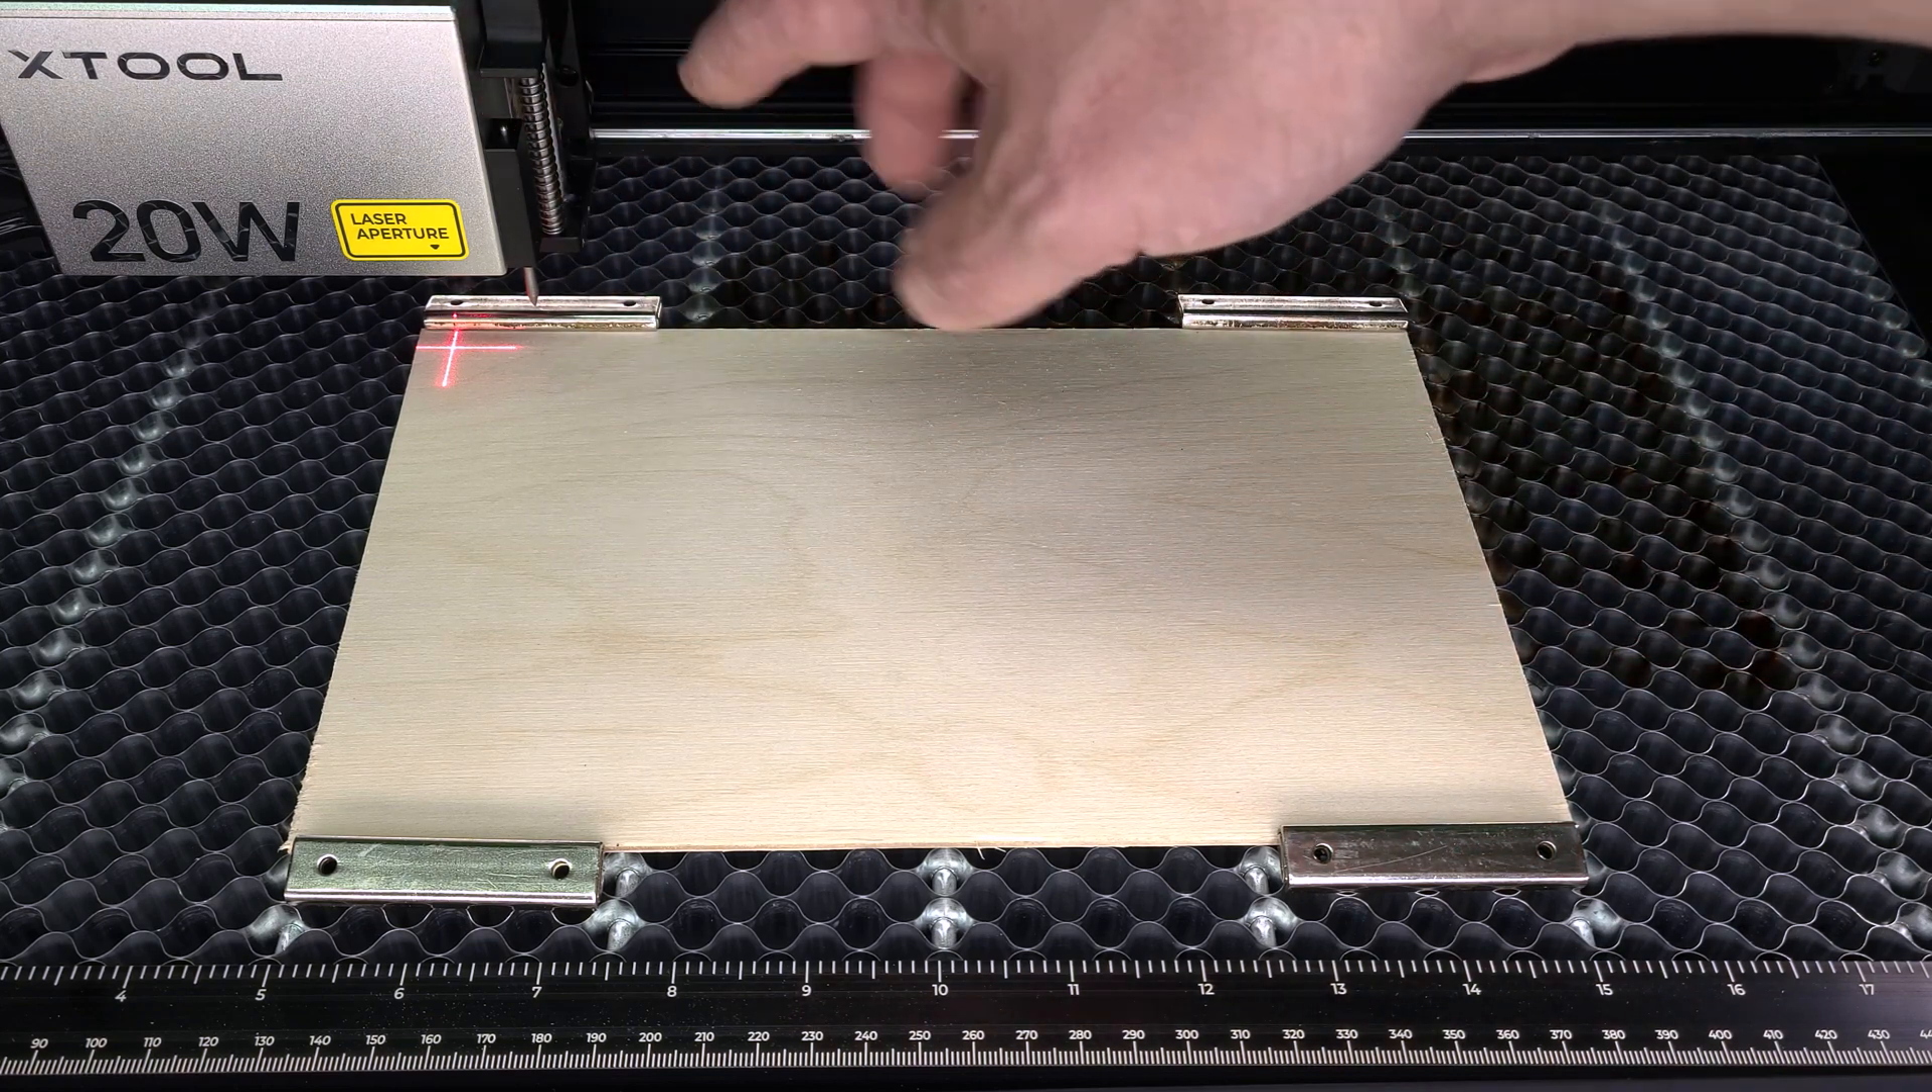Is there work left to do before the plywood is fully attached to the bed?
No.